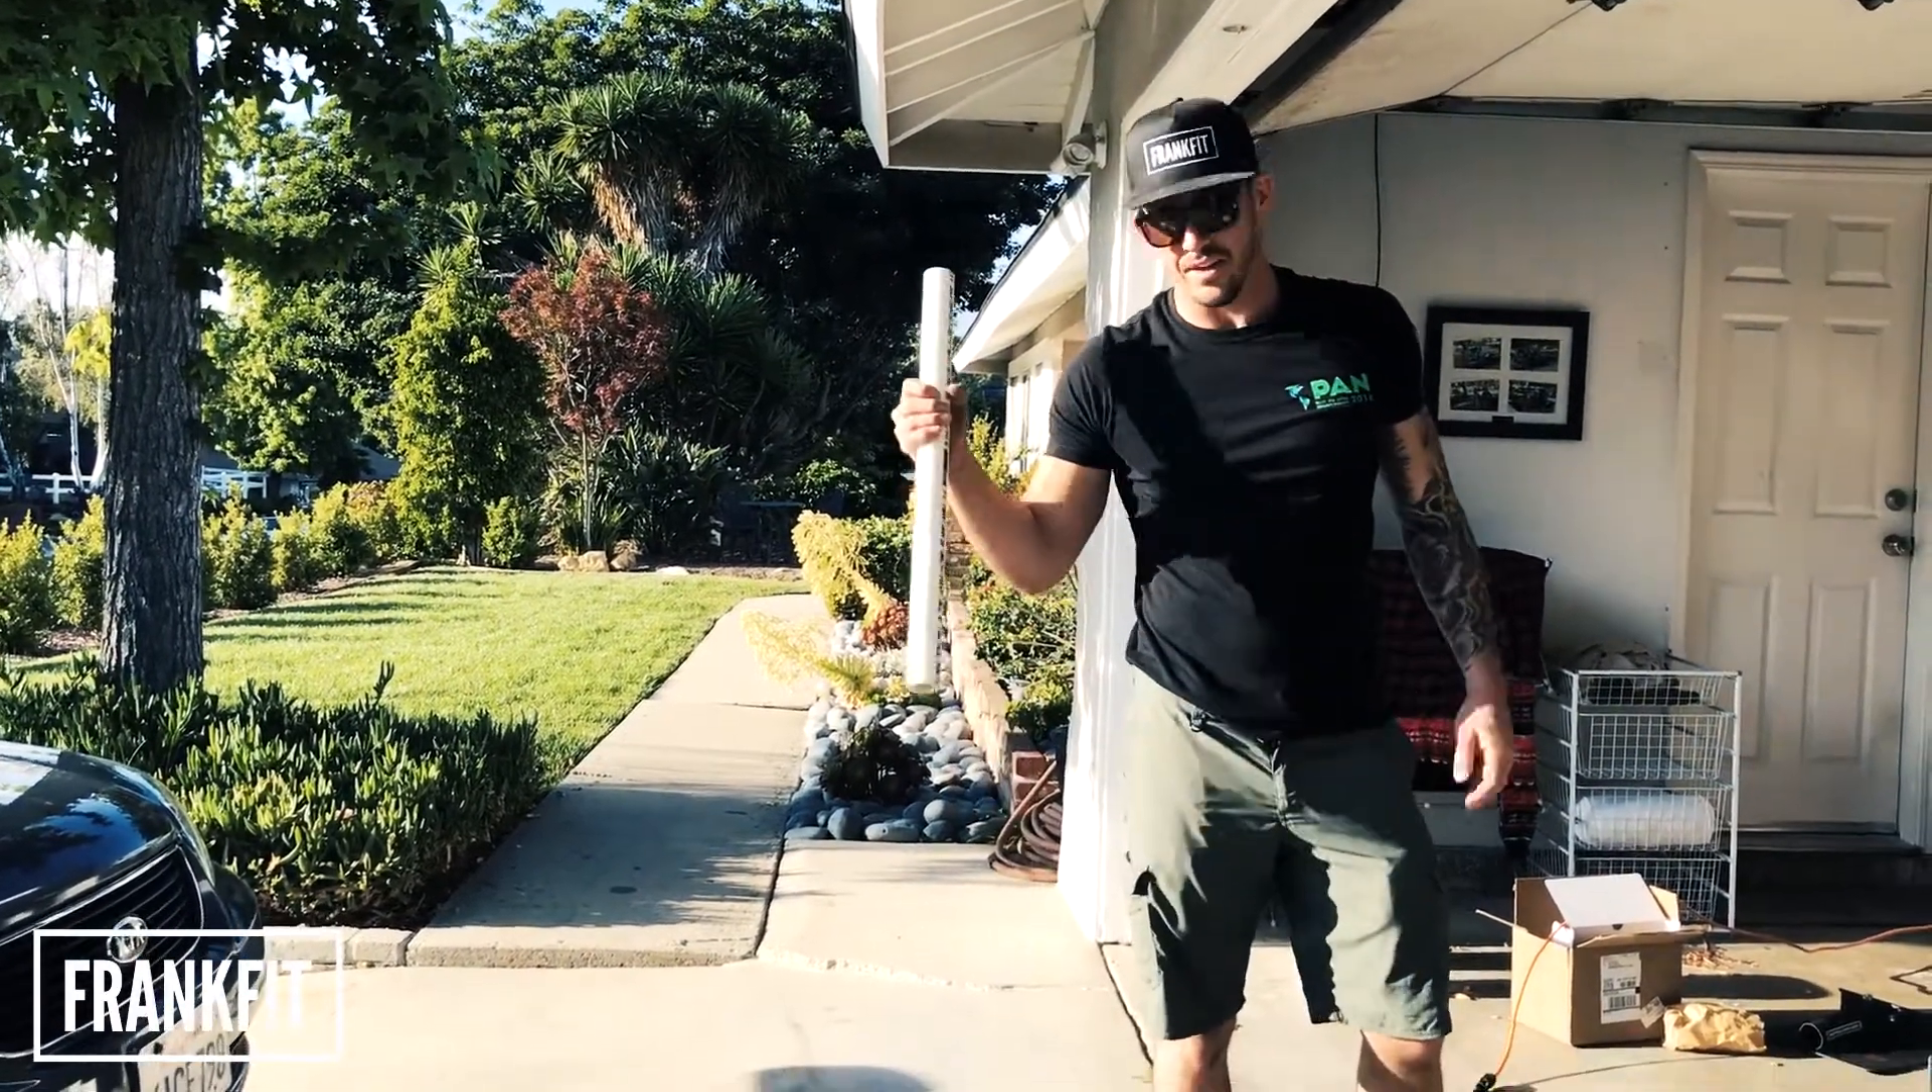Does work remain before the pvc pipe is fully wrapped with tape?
Yes.